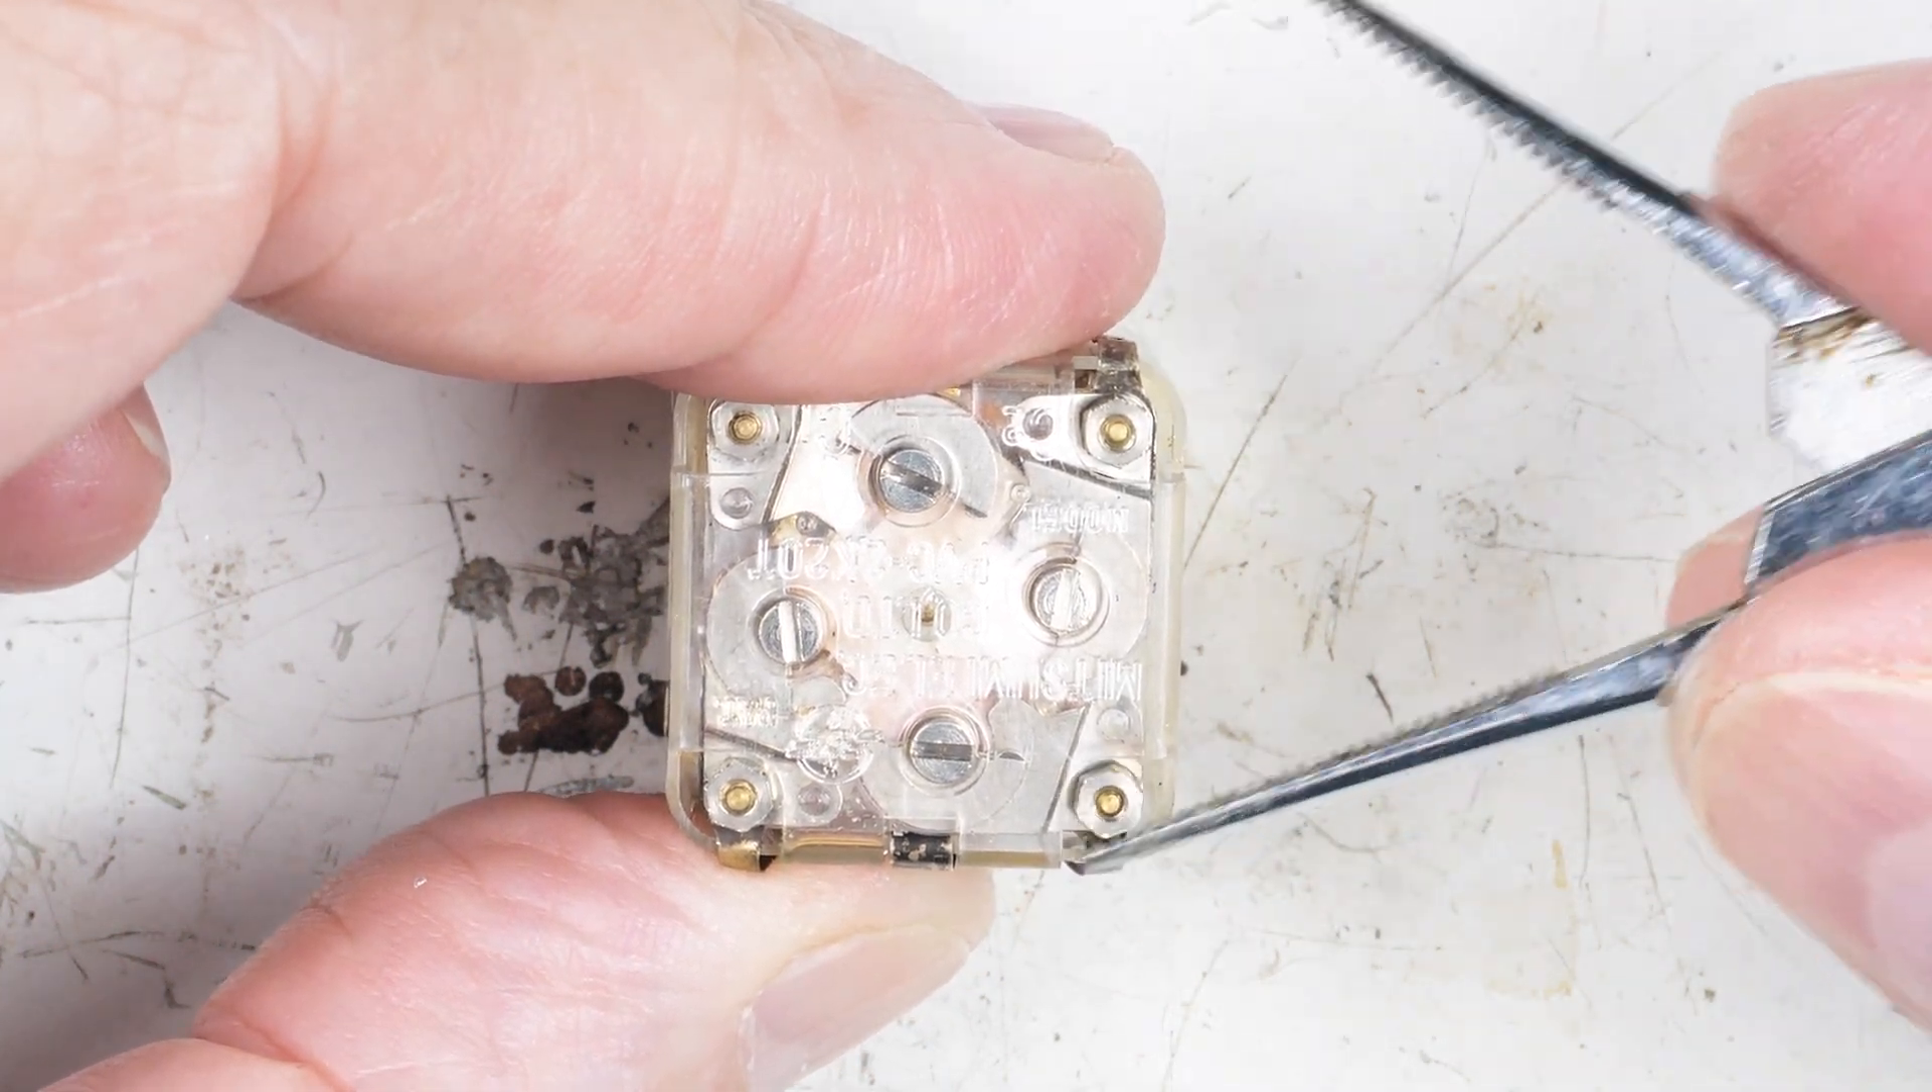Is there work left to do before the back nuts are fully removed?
Yes.